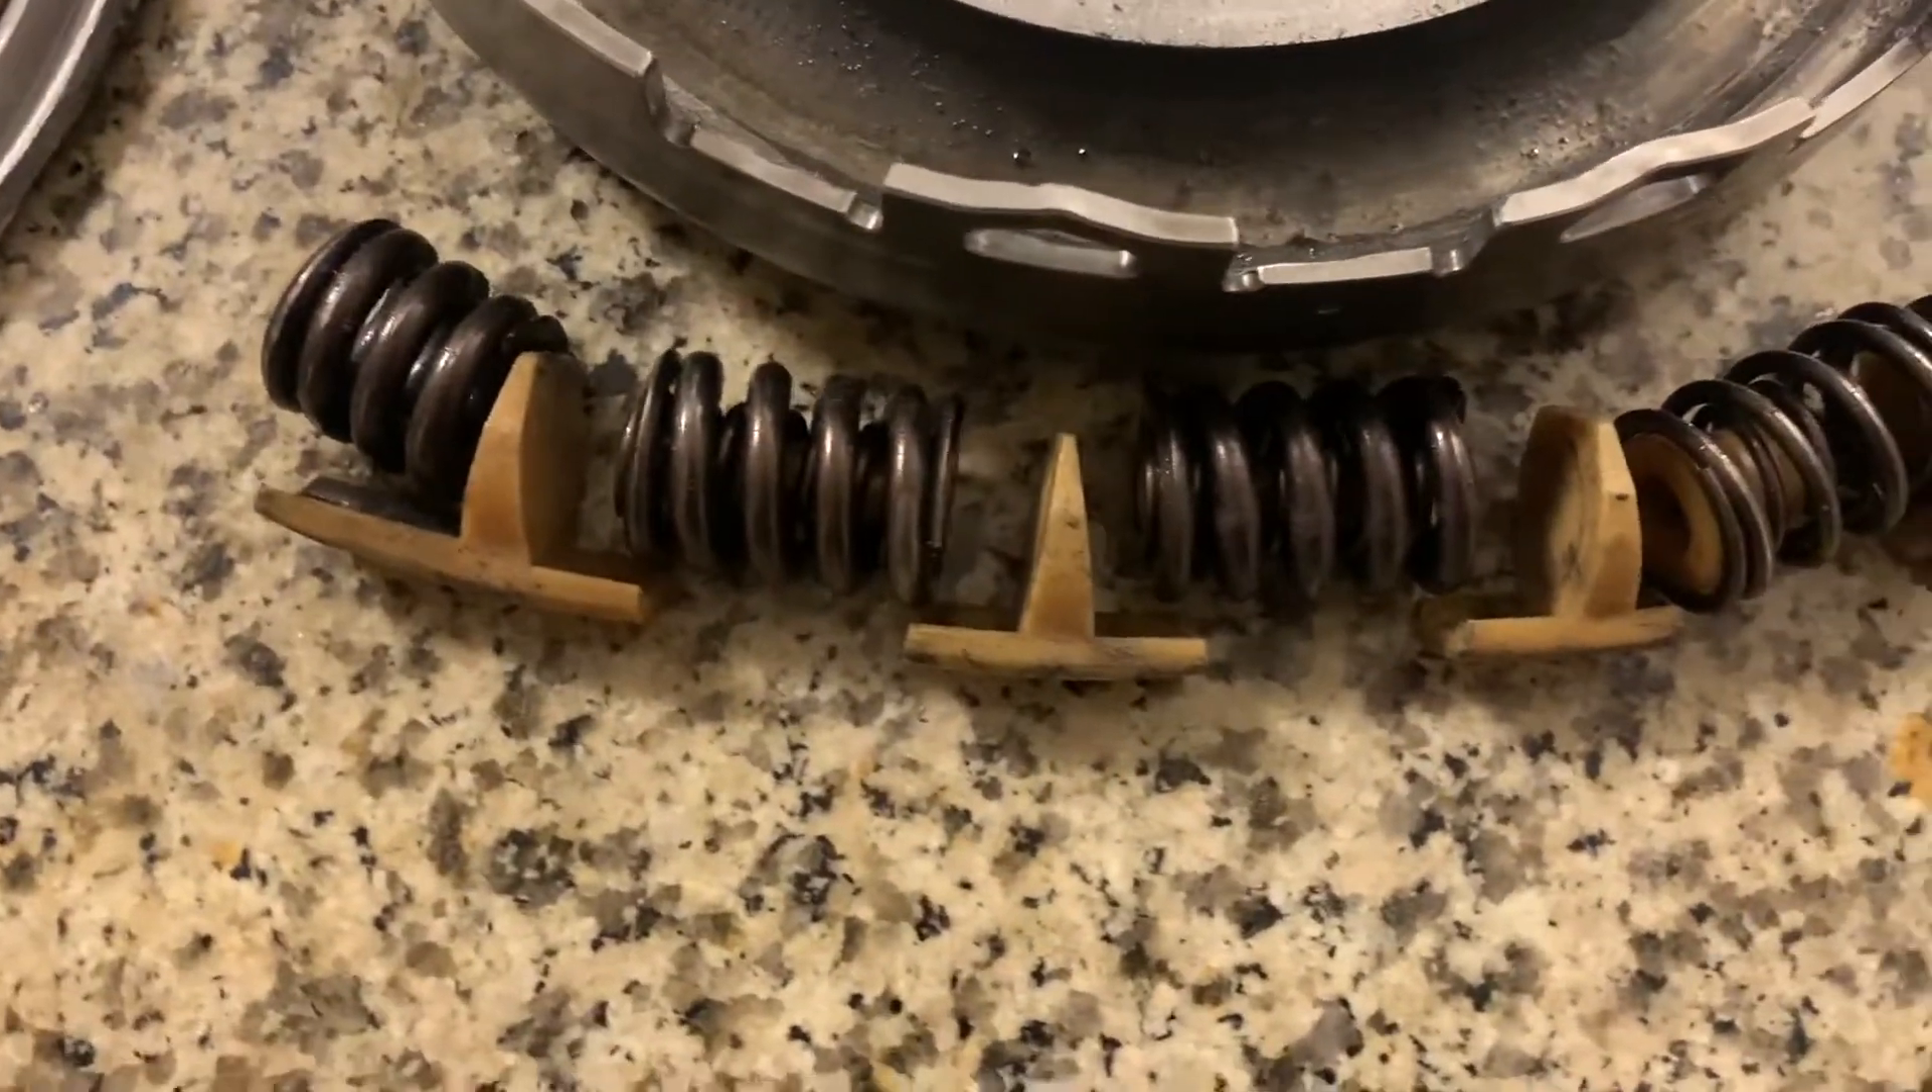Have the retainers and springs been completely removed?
Yes.